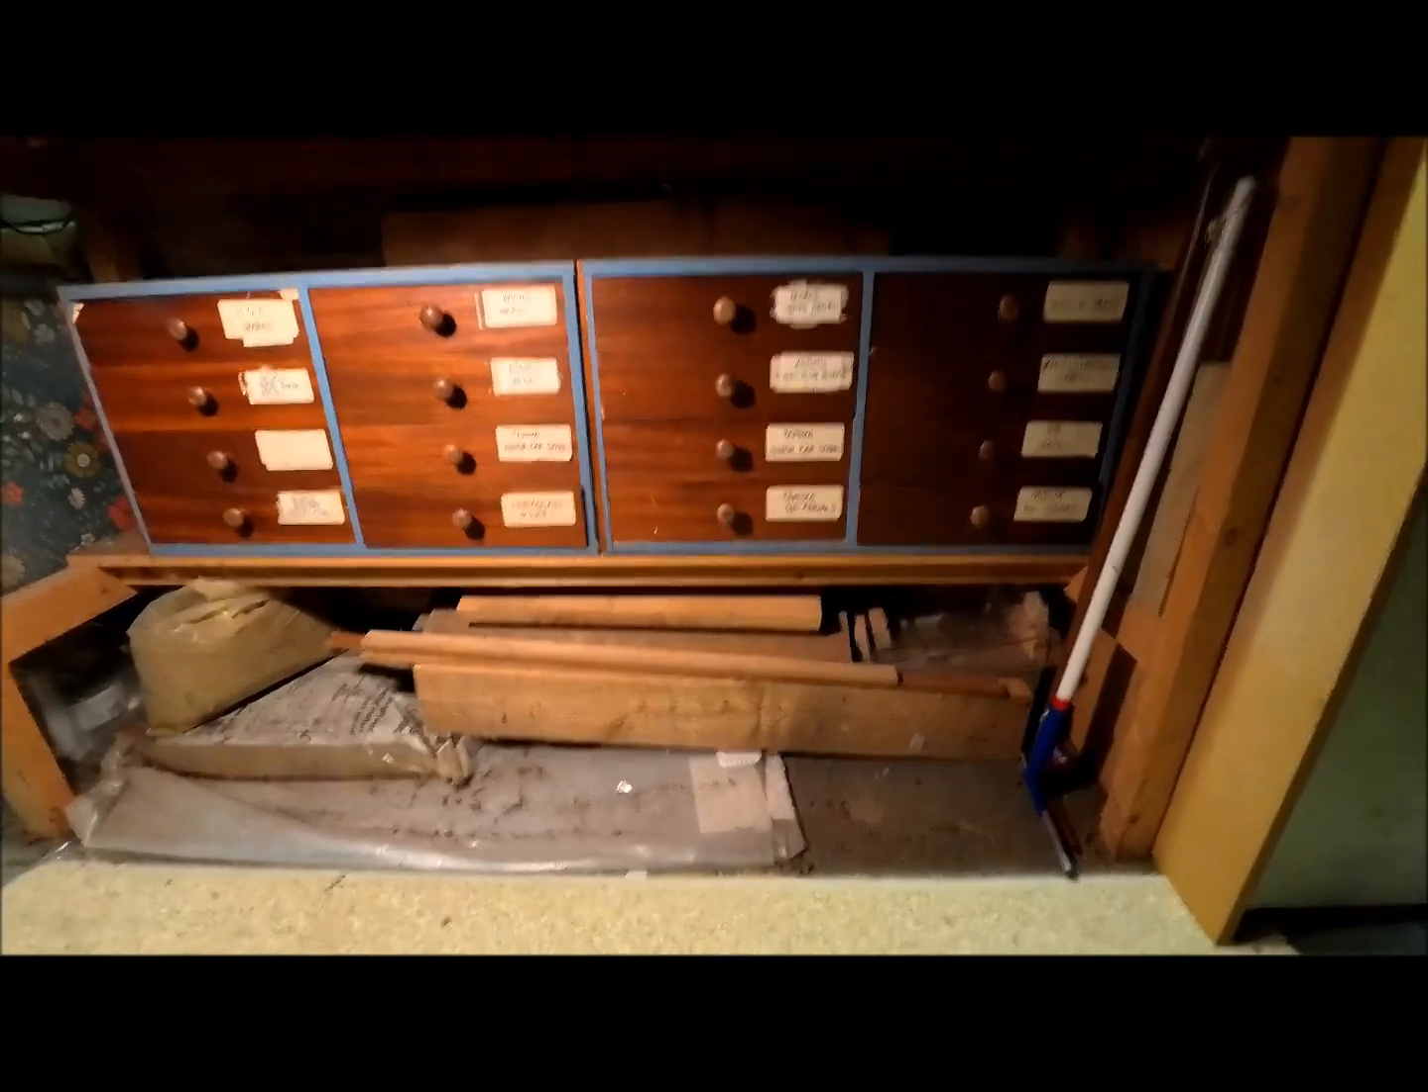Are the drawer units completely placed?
Yes.